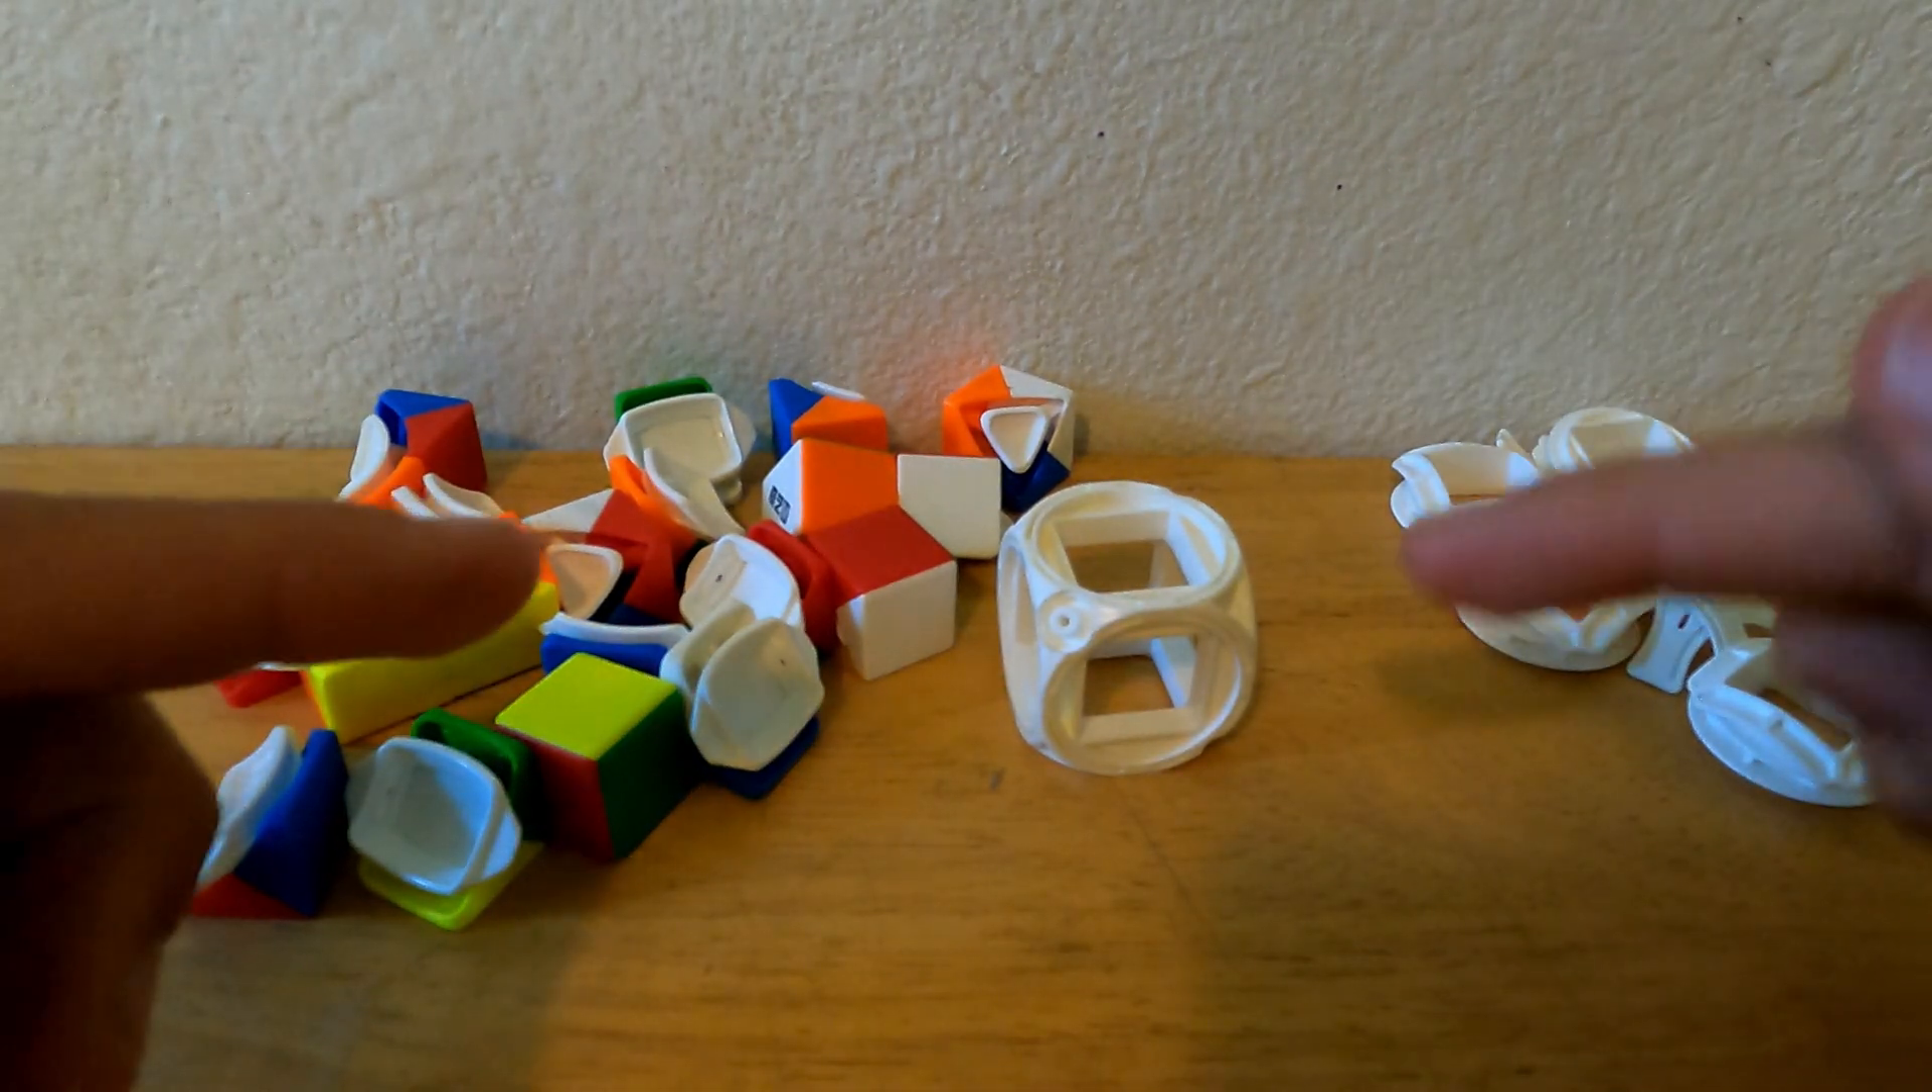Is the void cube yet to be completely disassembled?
No.